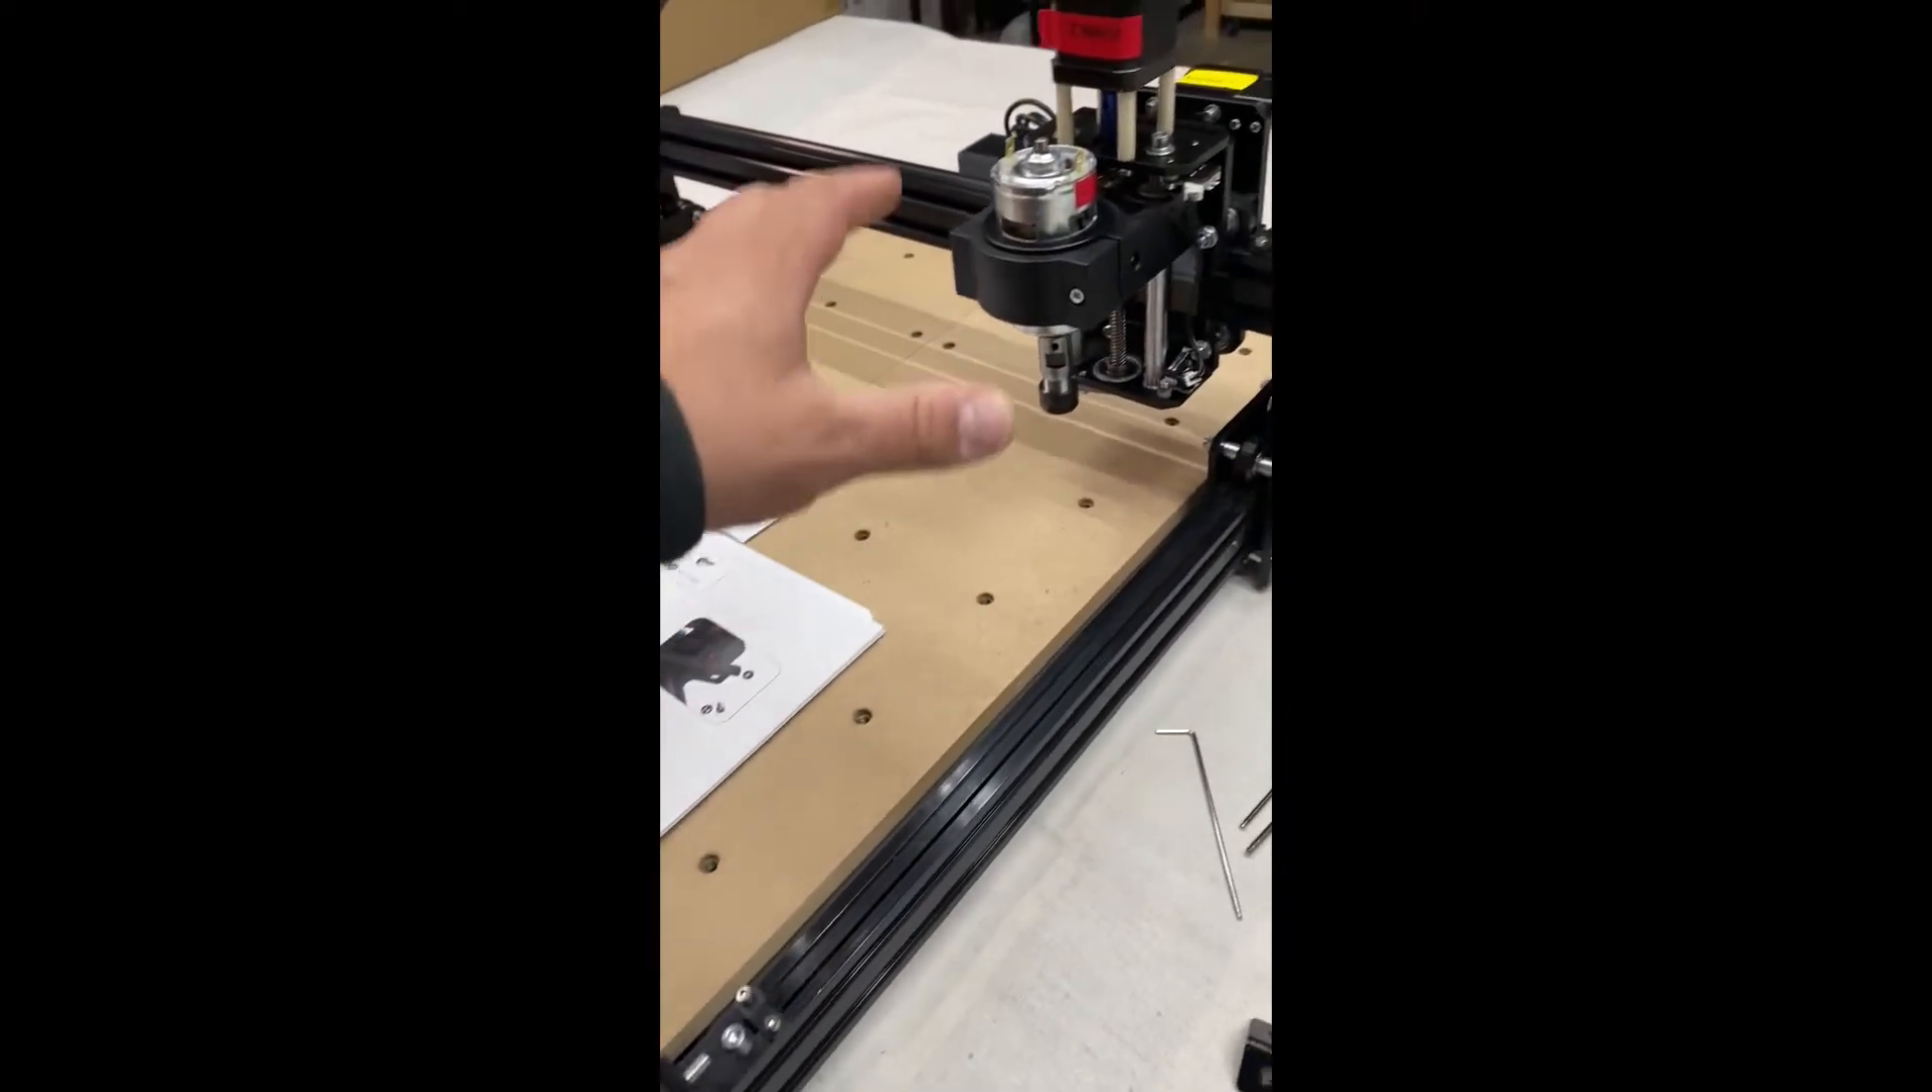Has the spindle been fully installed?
Yes.